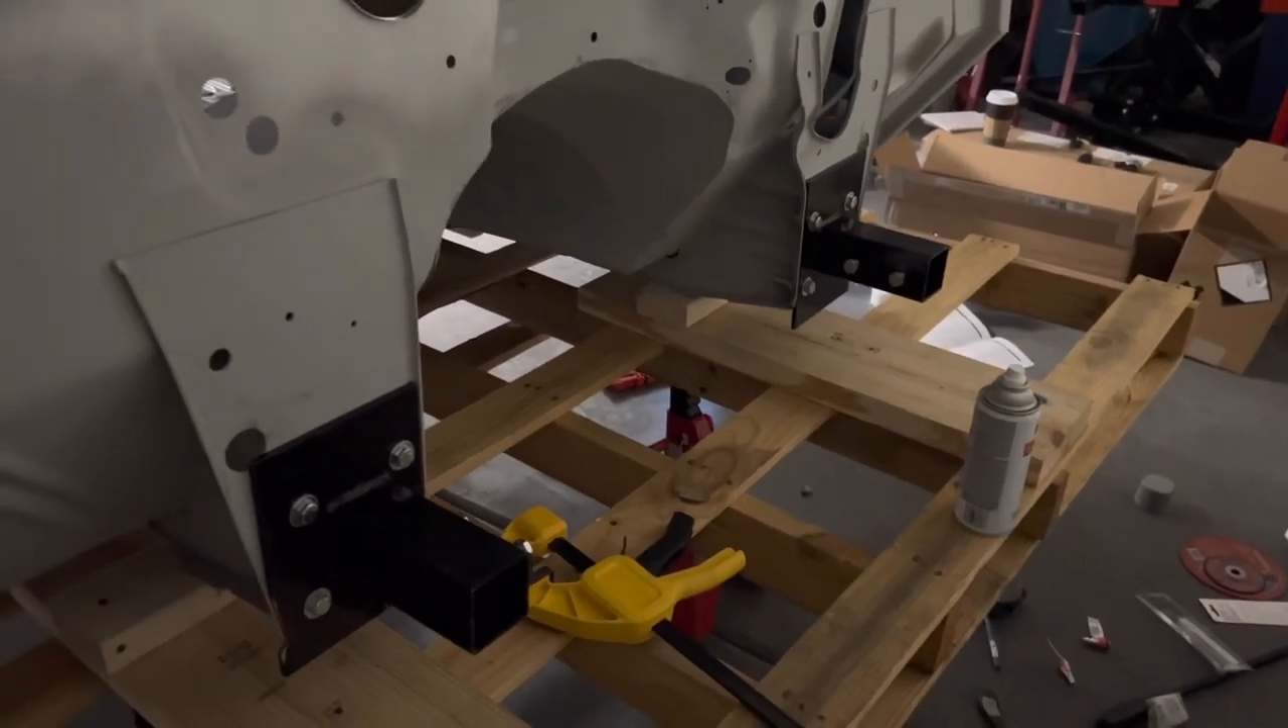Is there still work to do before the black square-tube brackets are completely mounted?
No.